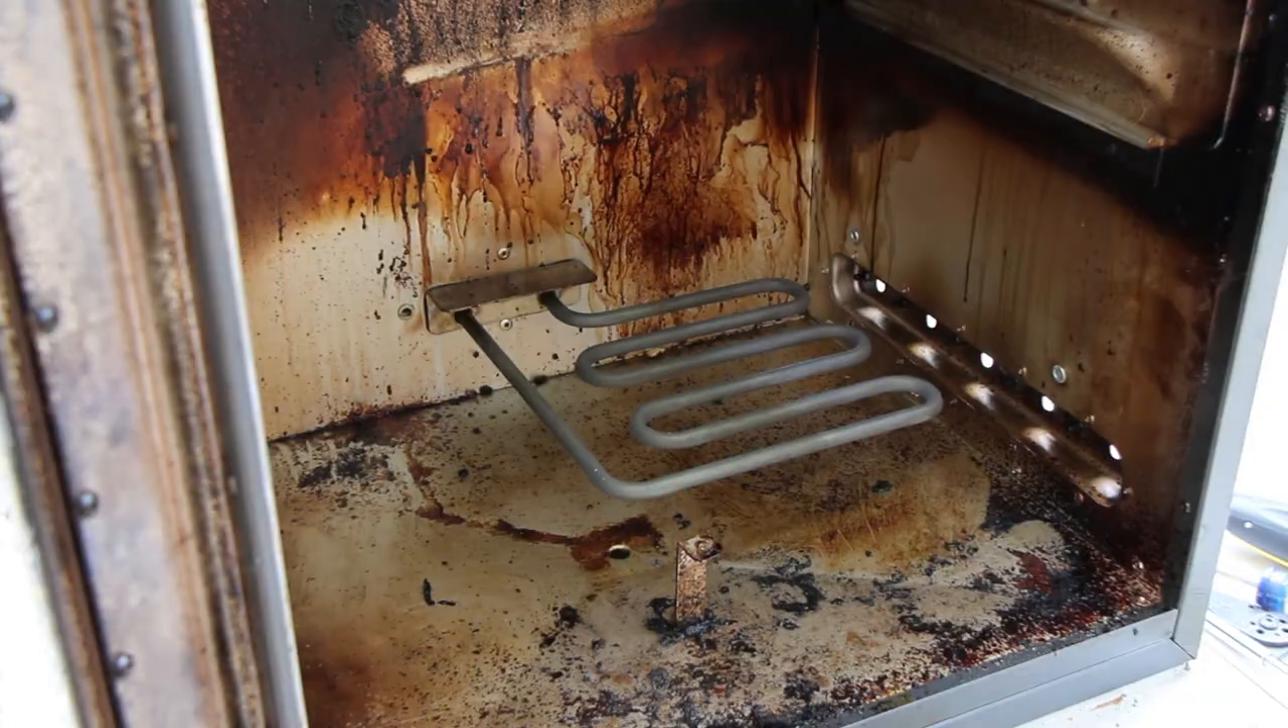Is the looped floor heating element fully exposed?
Yes.